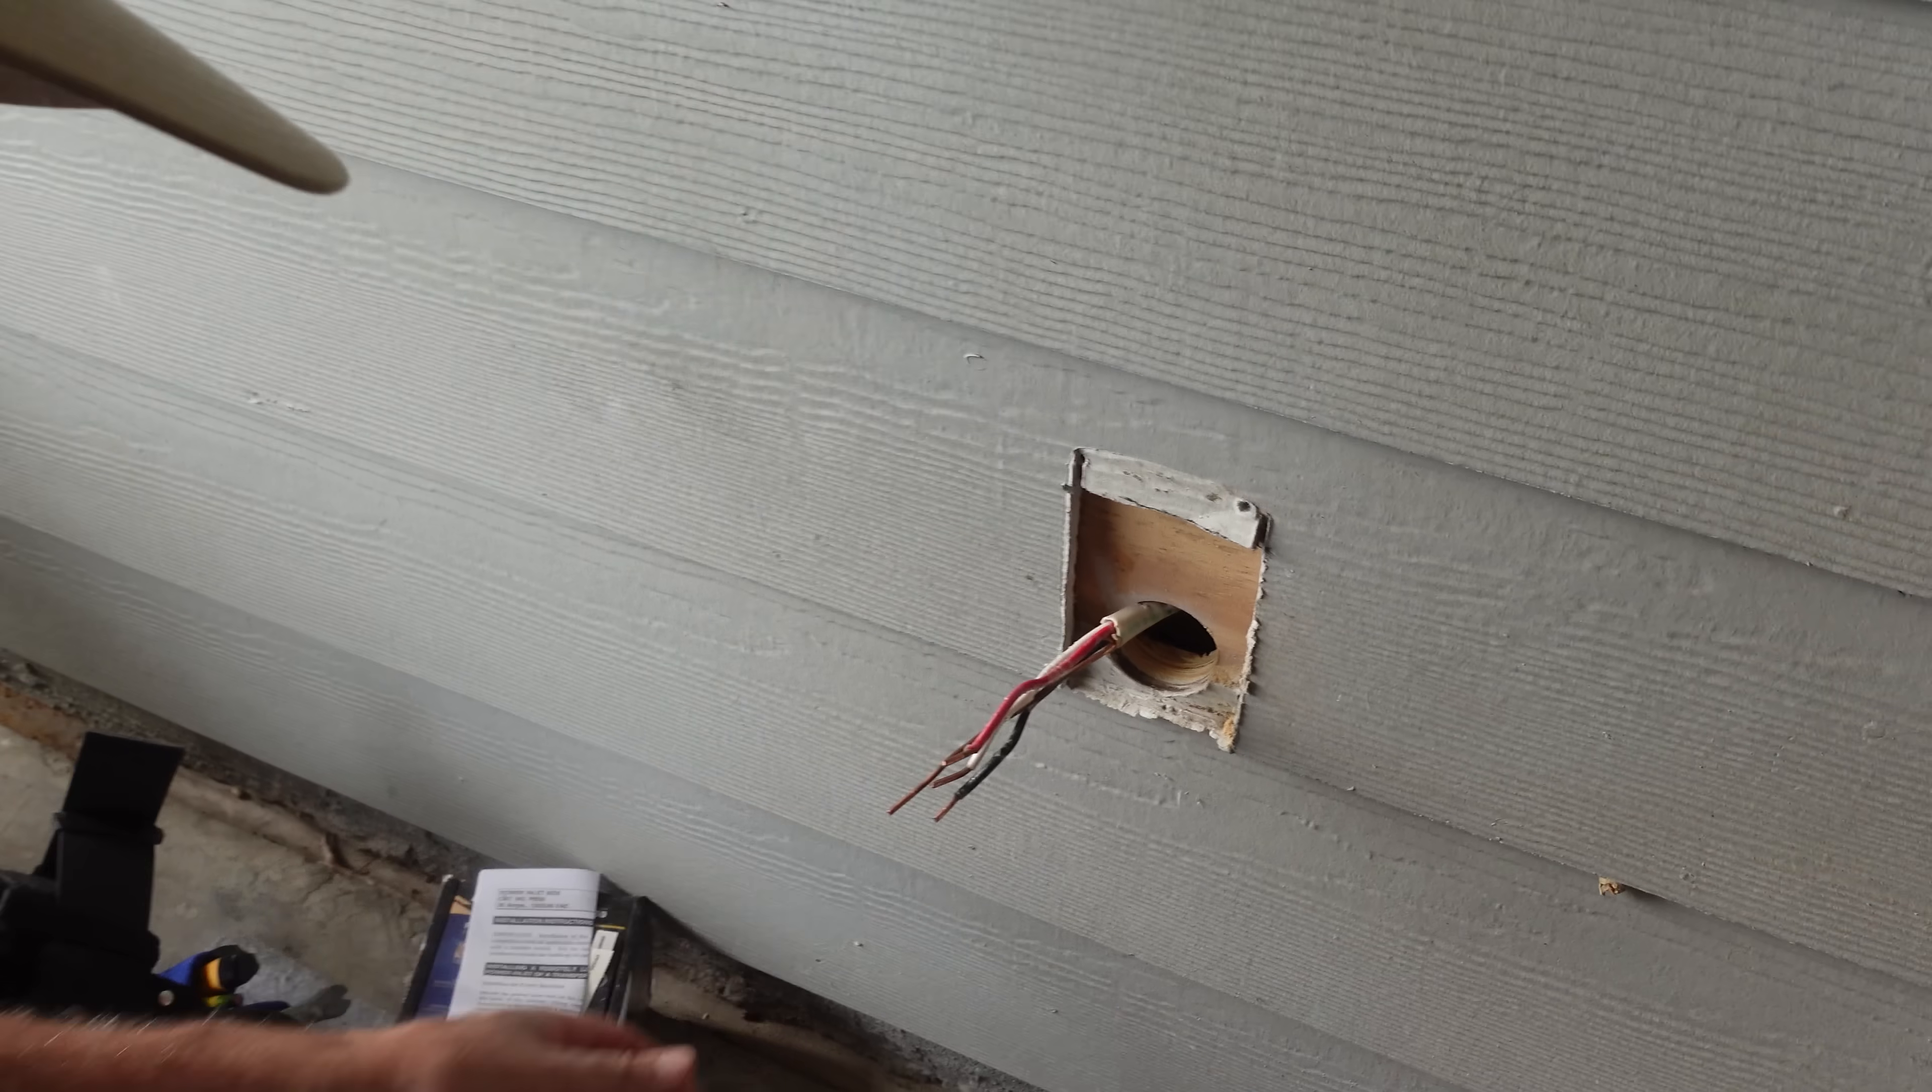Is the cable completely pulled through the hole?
Yes.